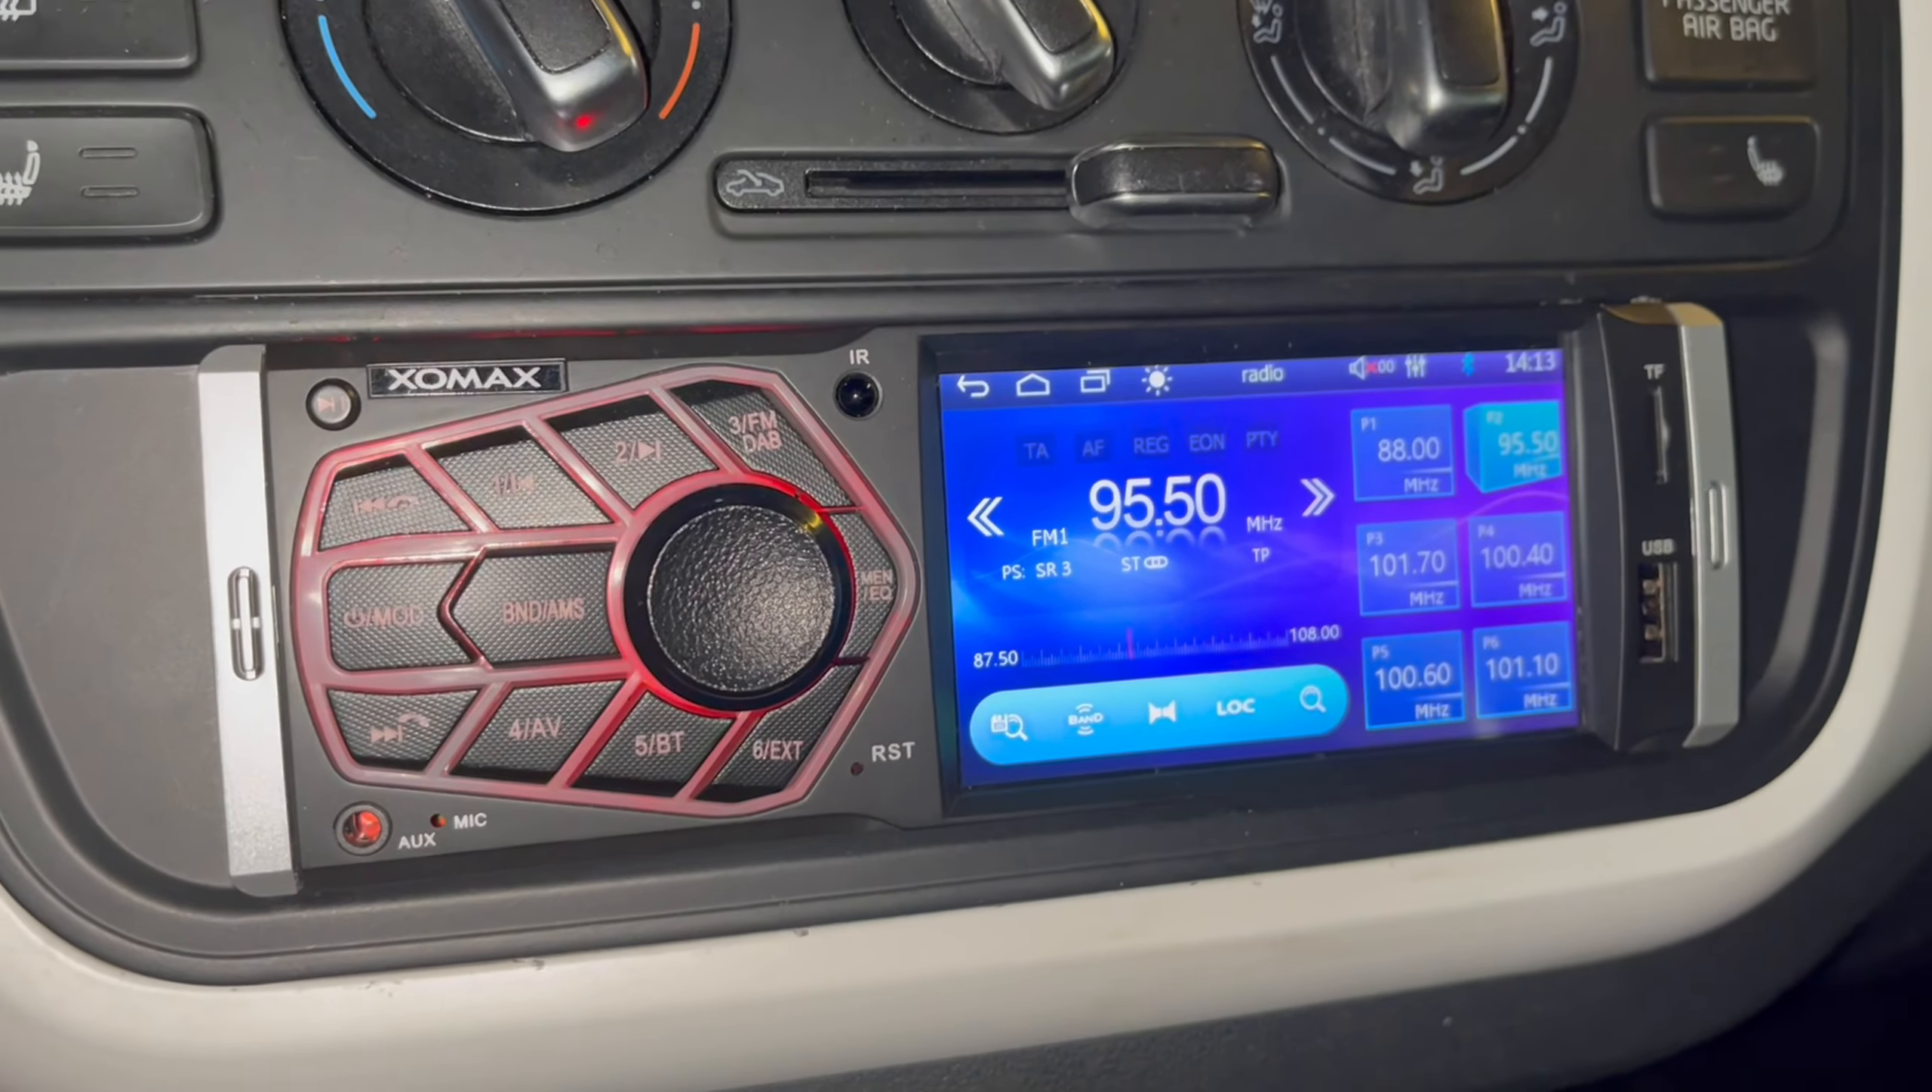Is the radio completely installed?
Yes.